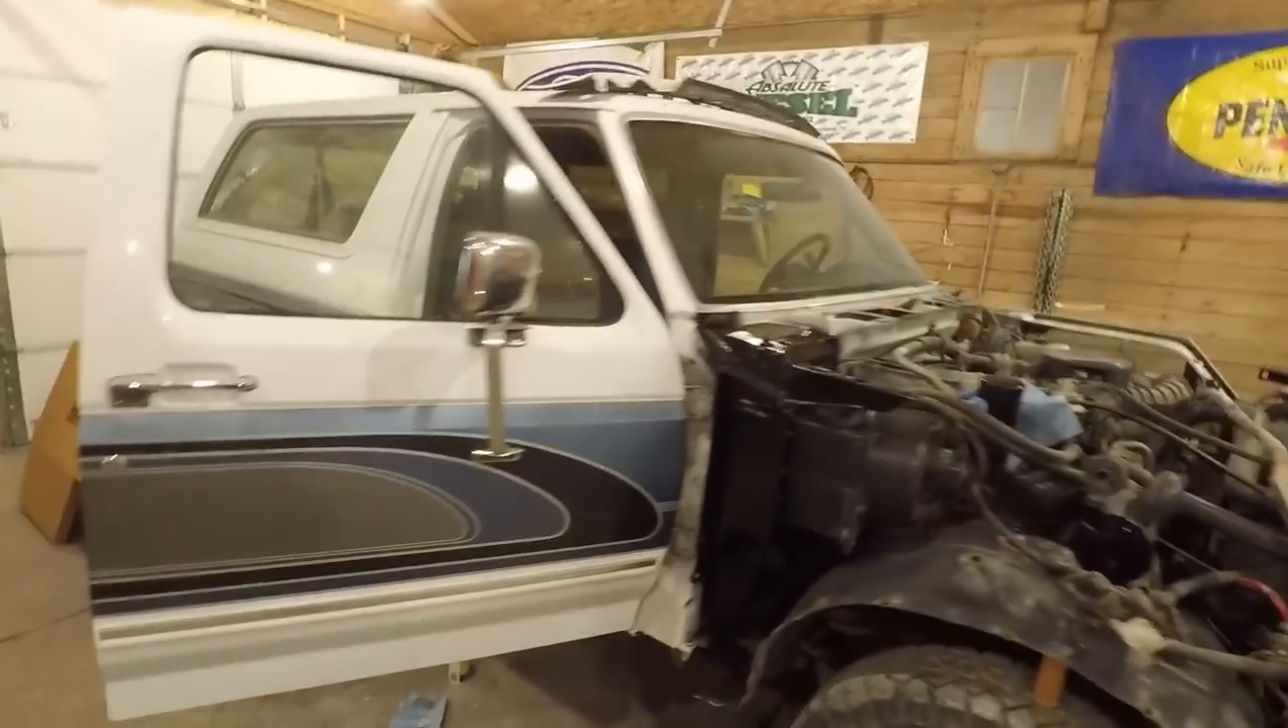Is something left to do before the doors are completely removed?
Yes.